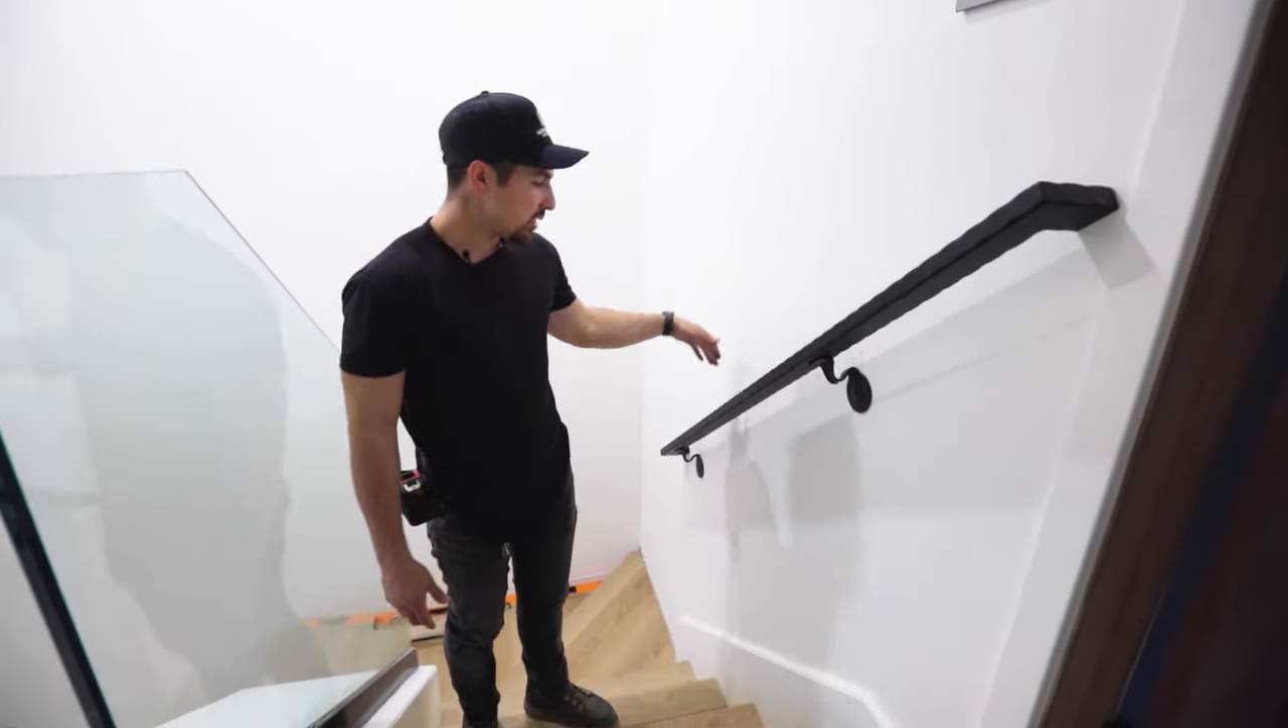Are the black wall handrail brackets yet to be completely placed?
No.